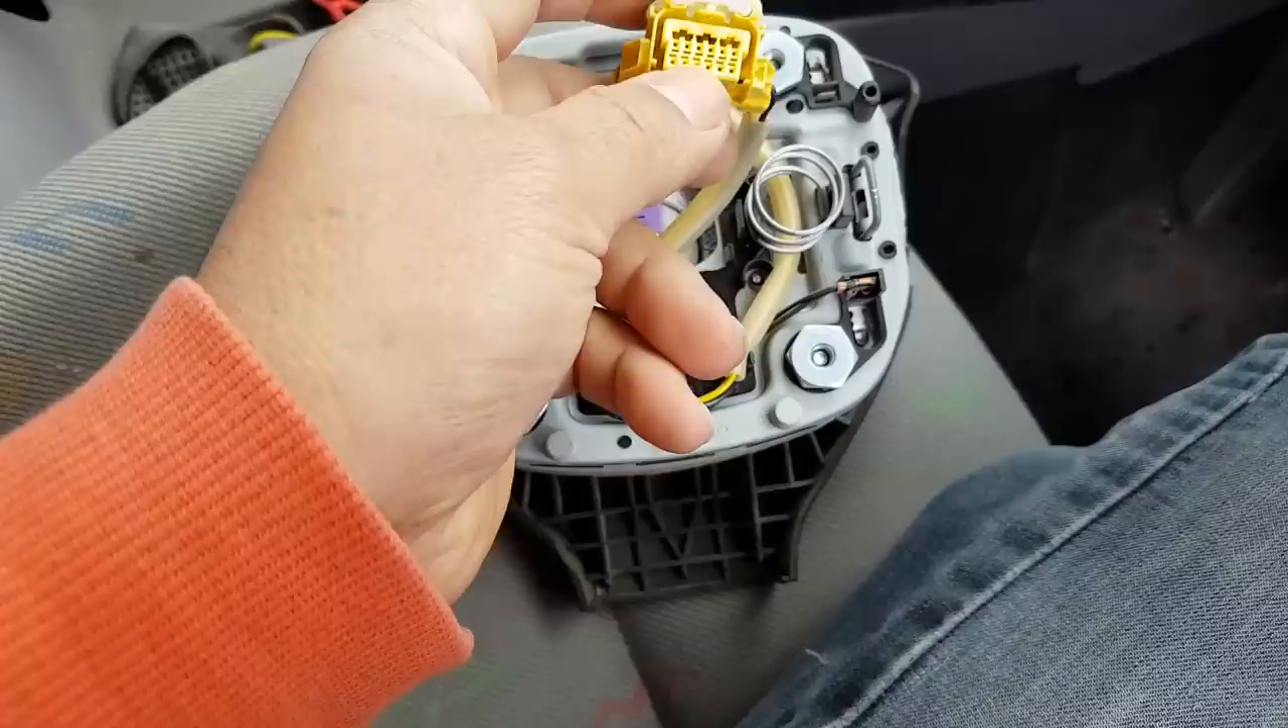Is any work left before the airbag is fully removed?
No.